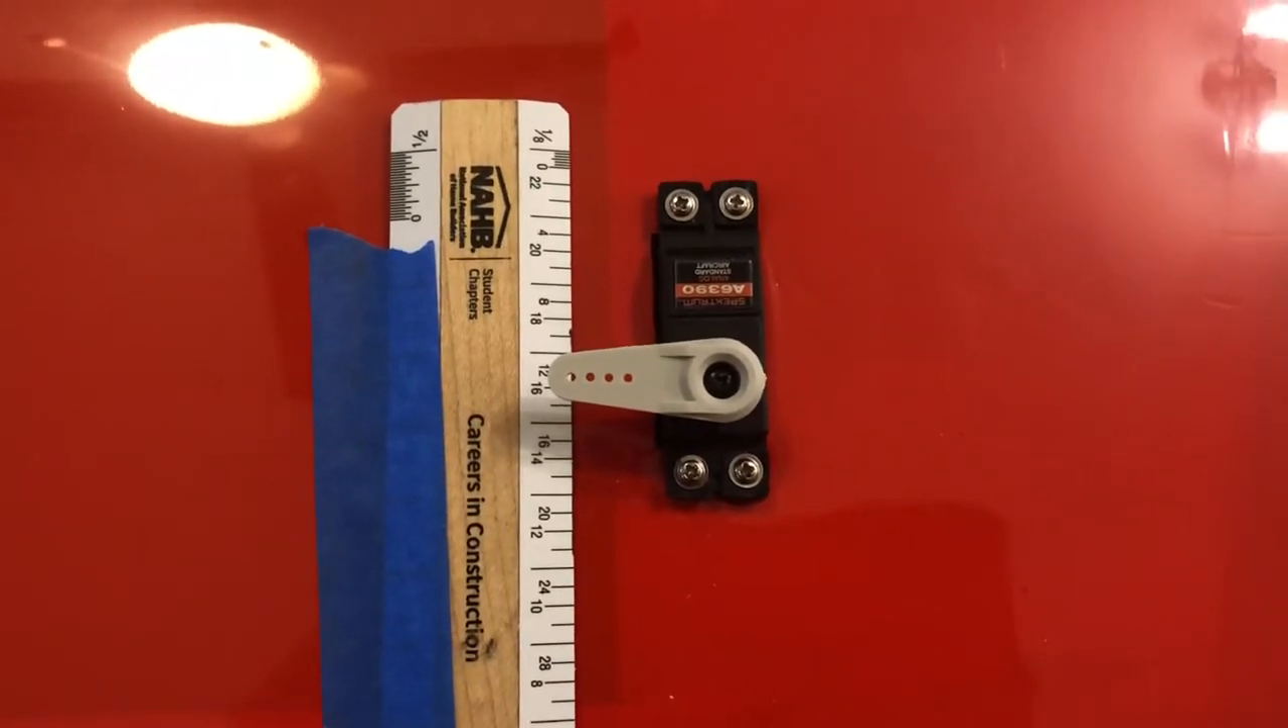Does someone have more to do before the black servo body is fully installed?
No.